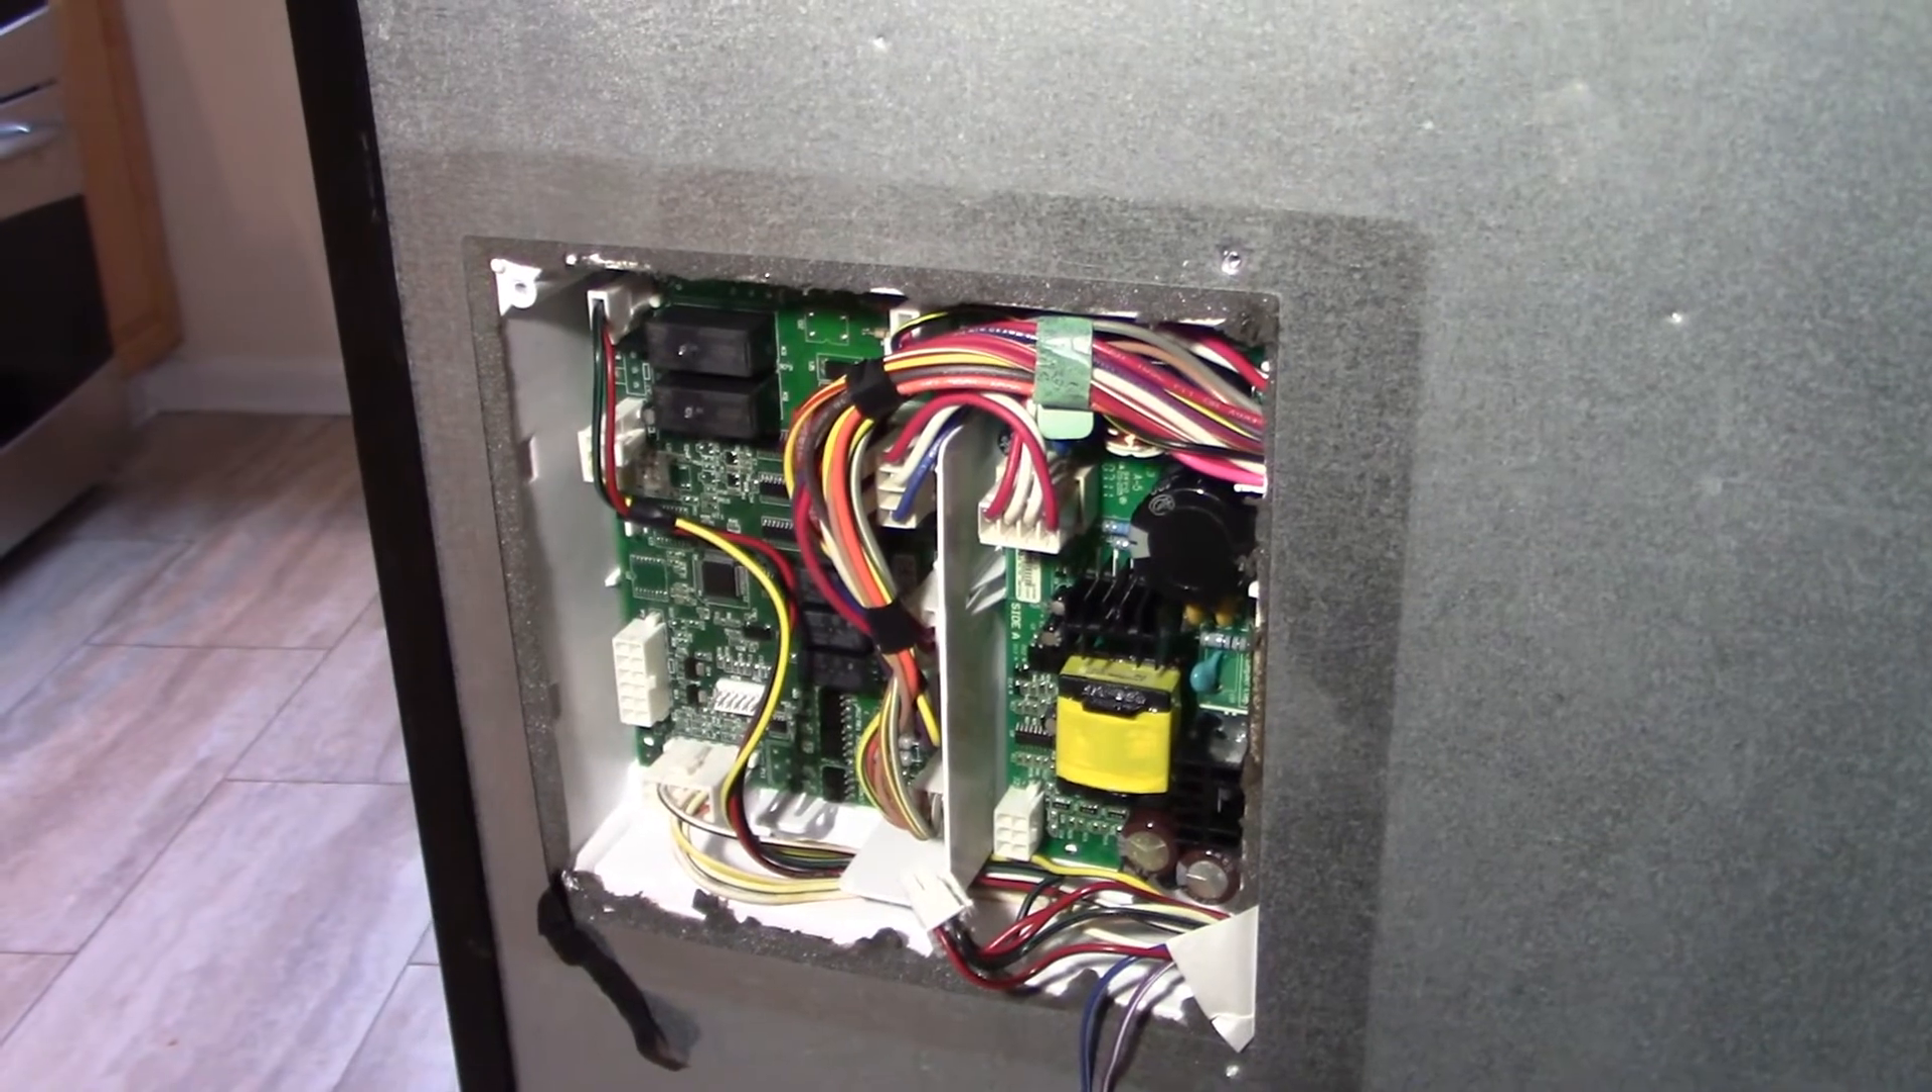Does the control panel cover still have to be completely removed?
No.